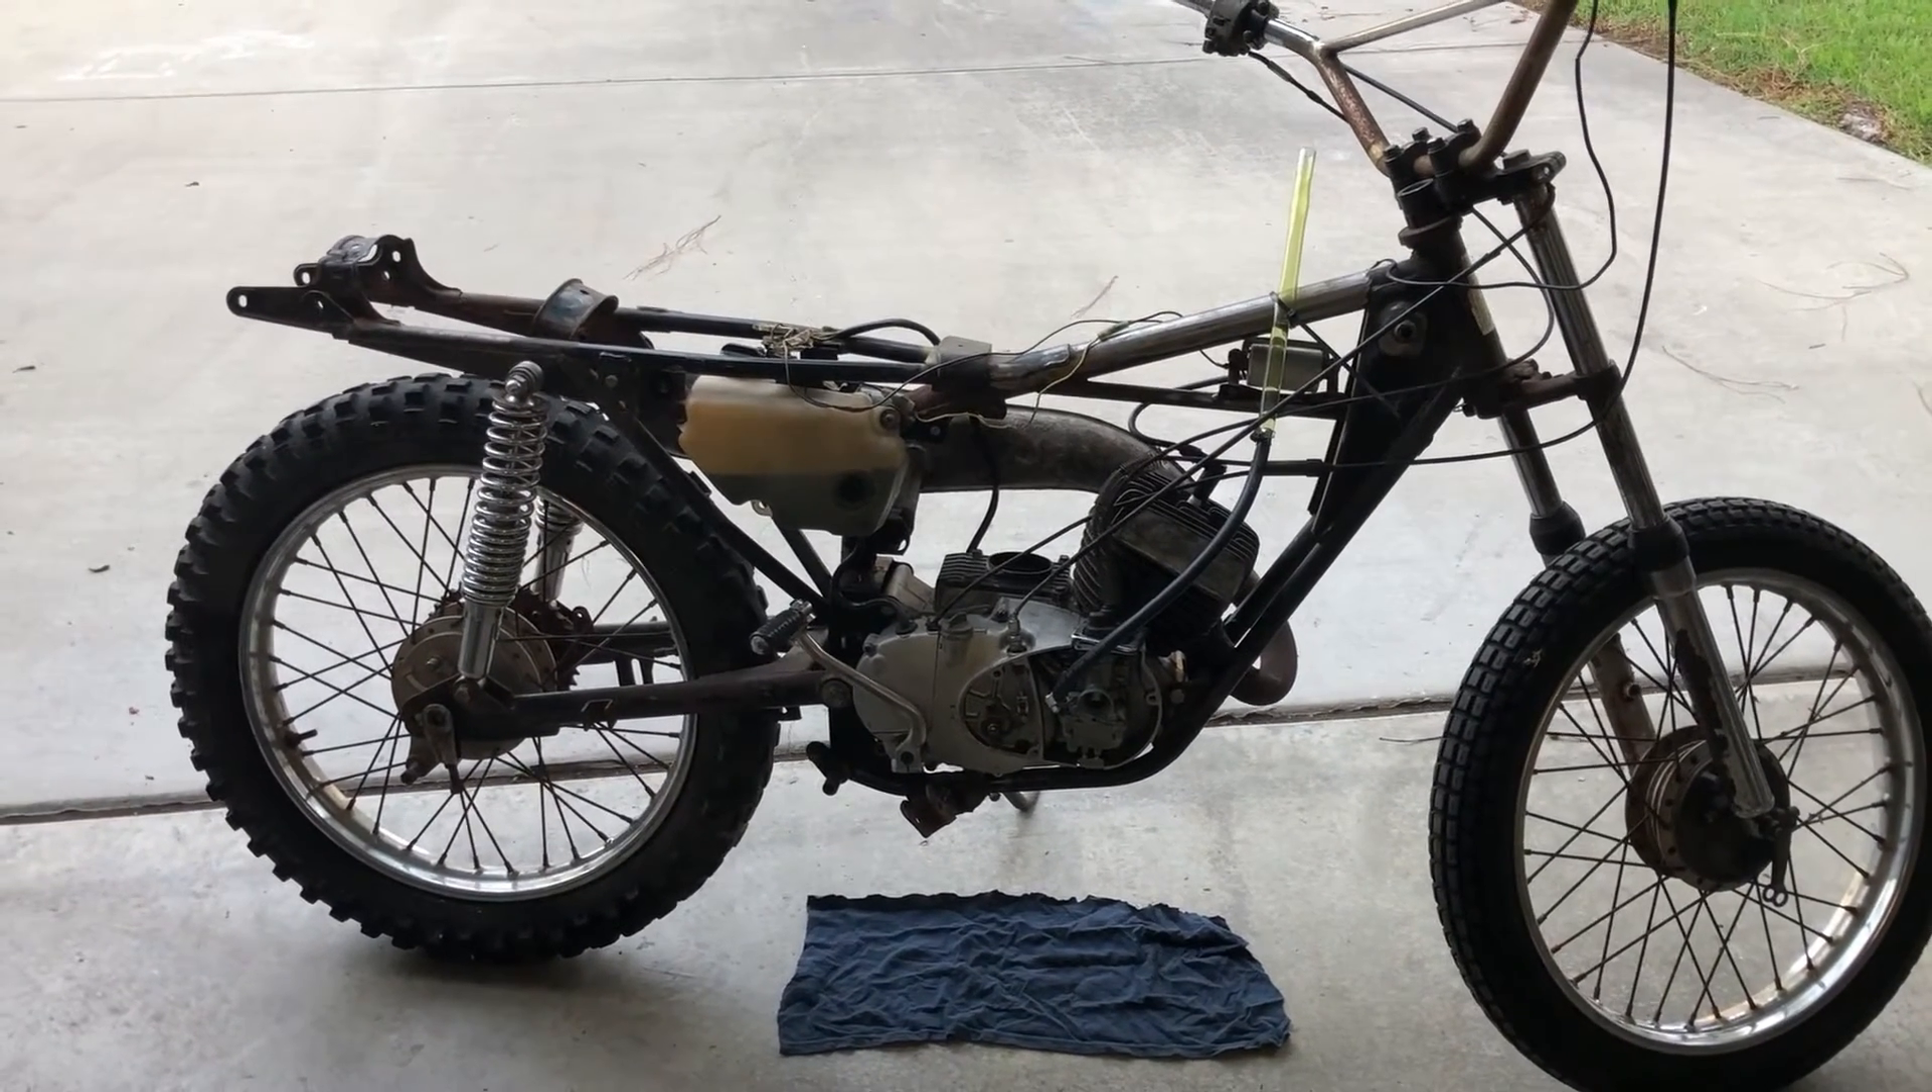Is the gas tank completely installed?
No.